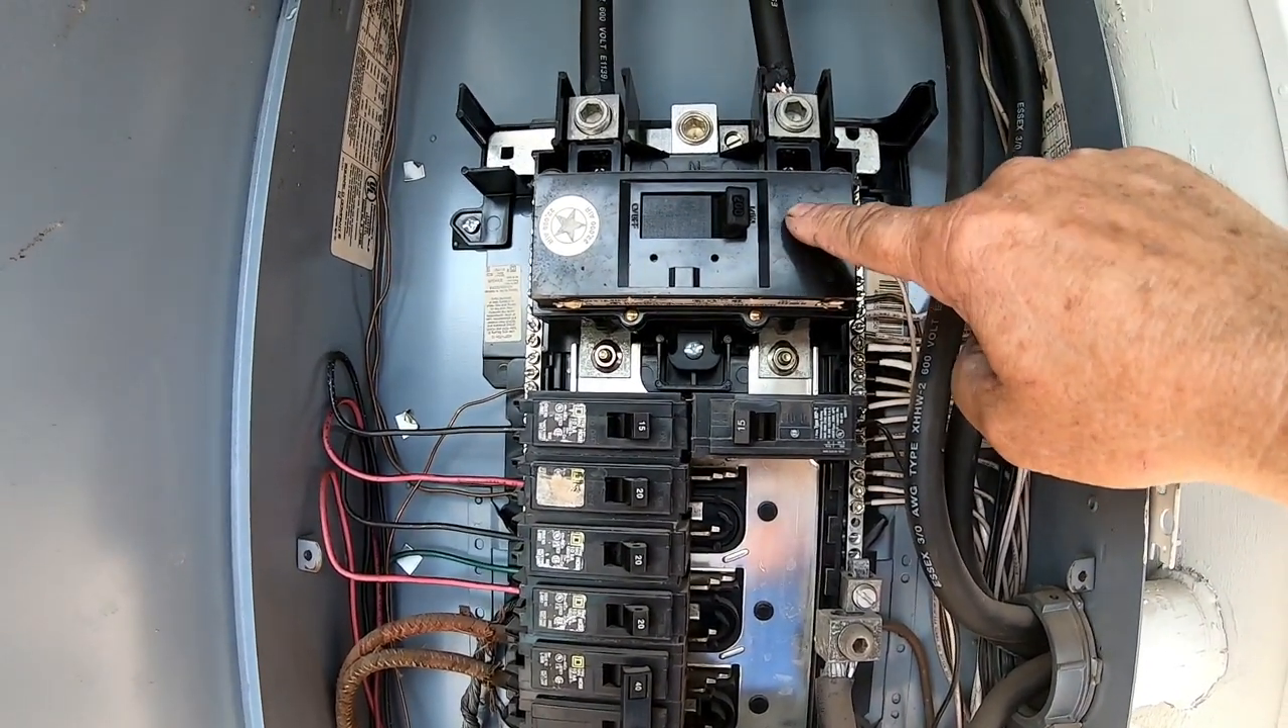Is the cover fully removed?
Yes.